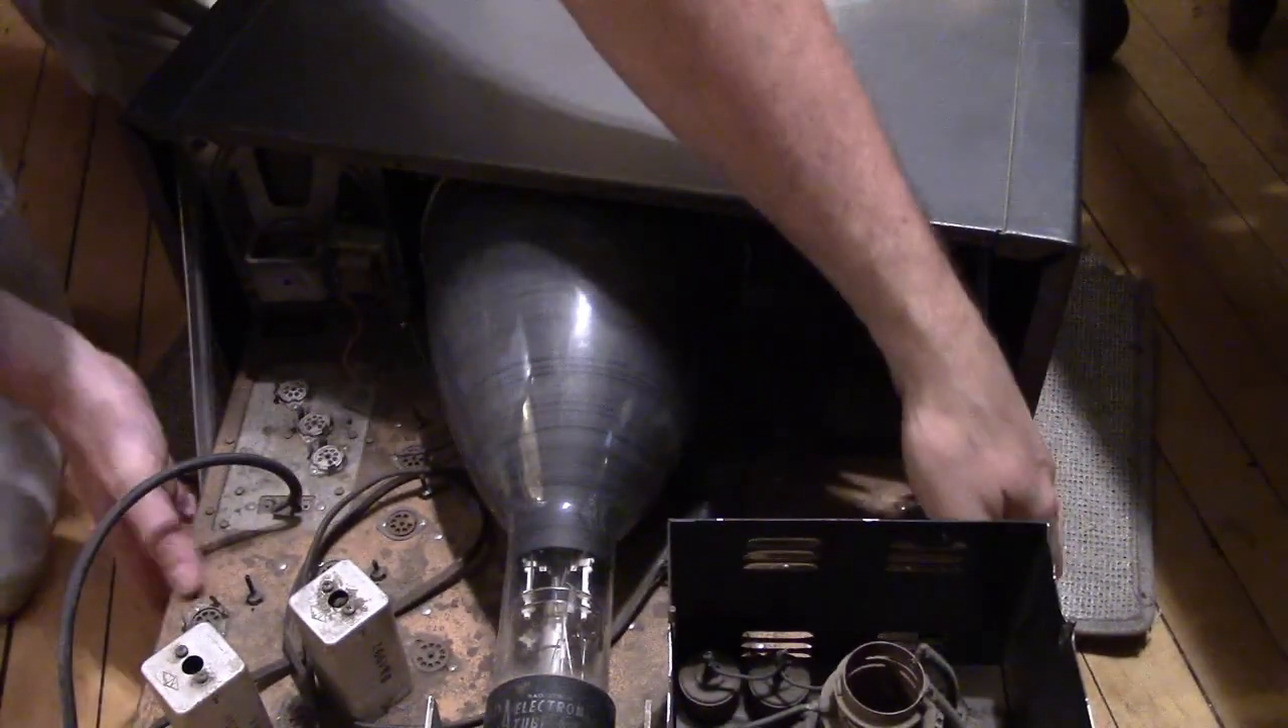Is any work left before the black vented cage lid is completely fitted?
Yes.